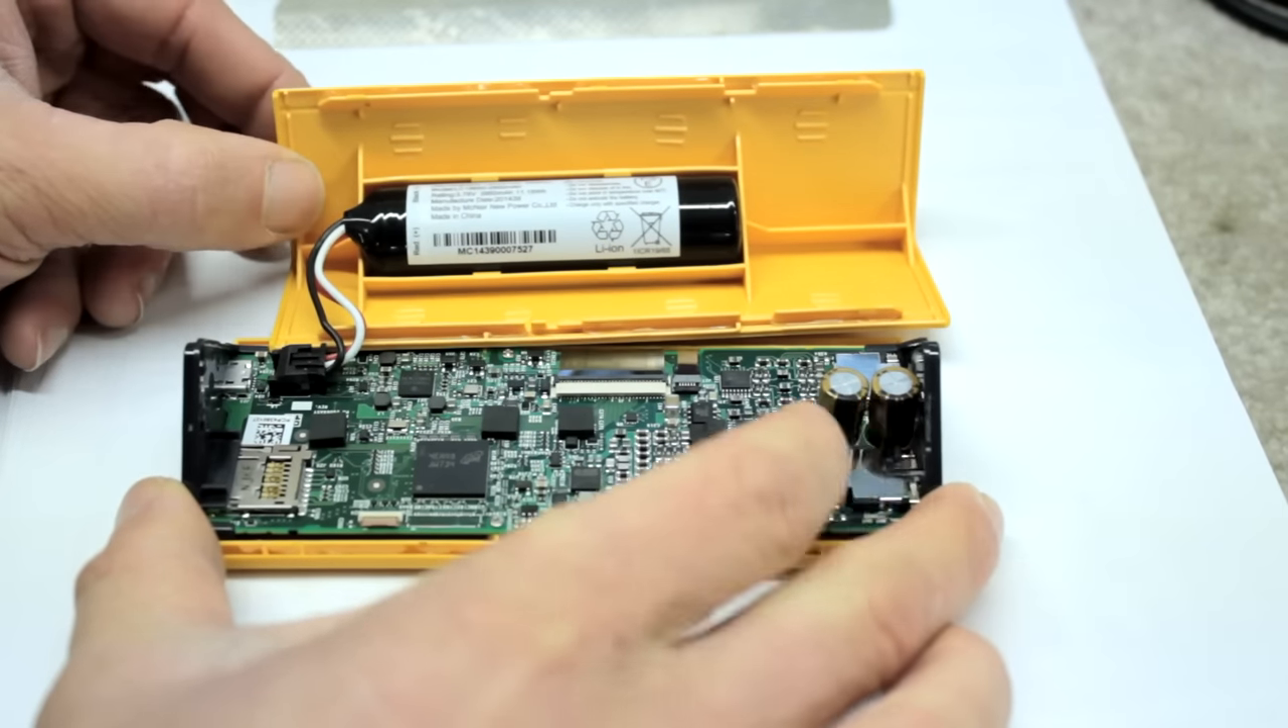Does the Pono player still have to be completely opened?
No.